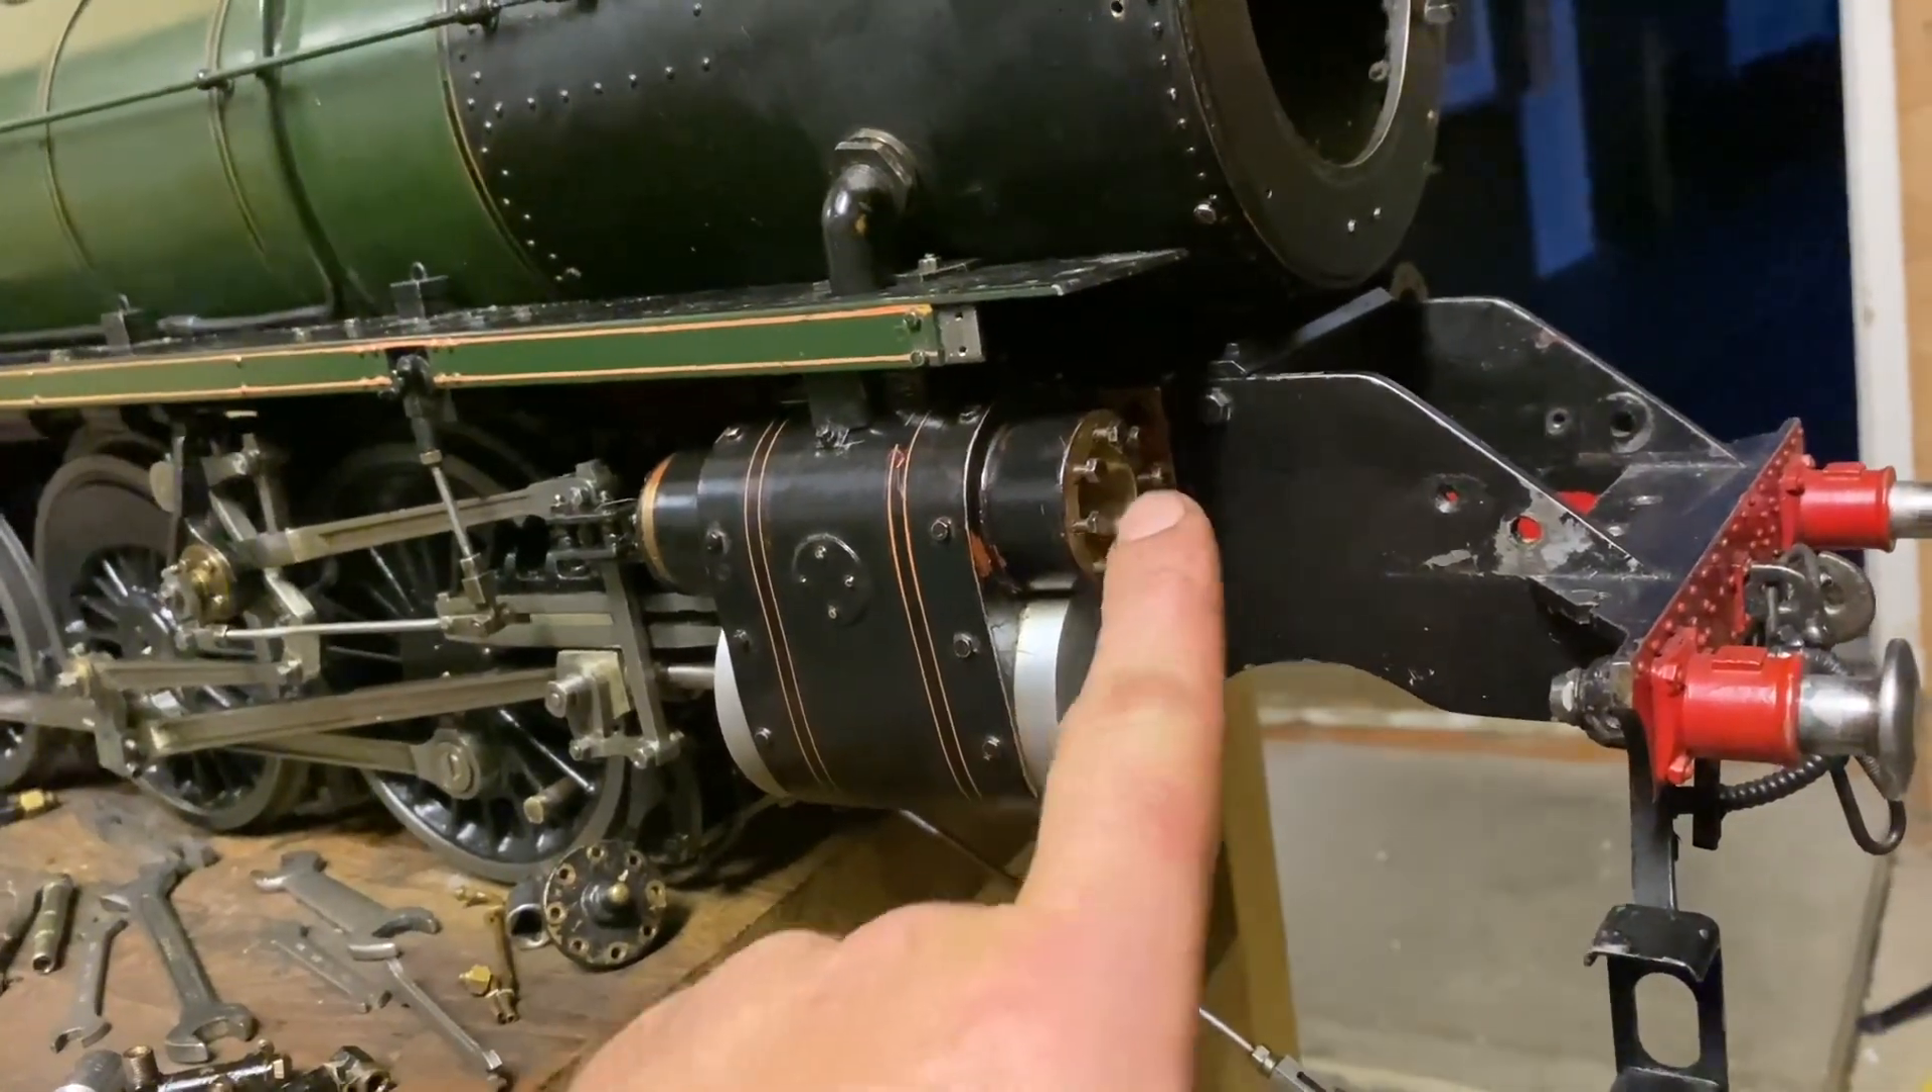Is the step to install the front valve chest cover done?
No.